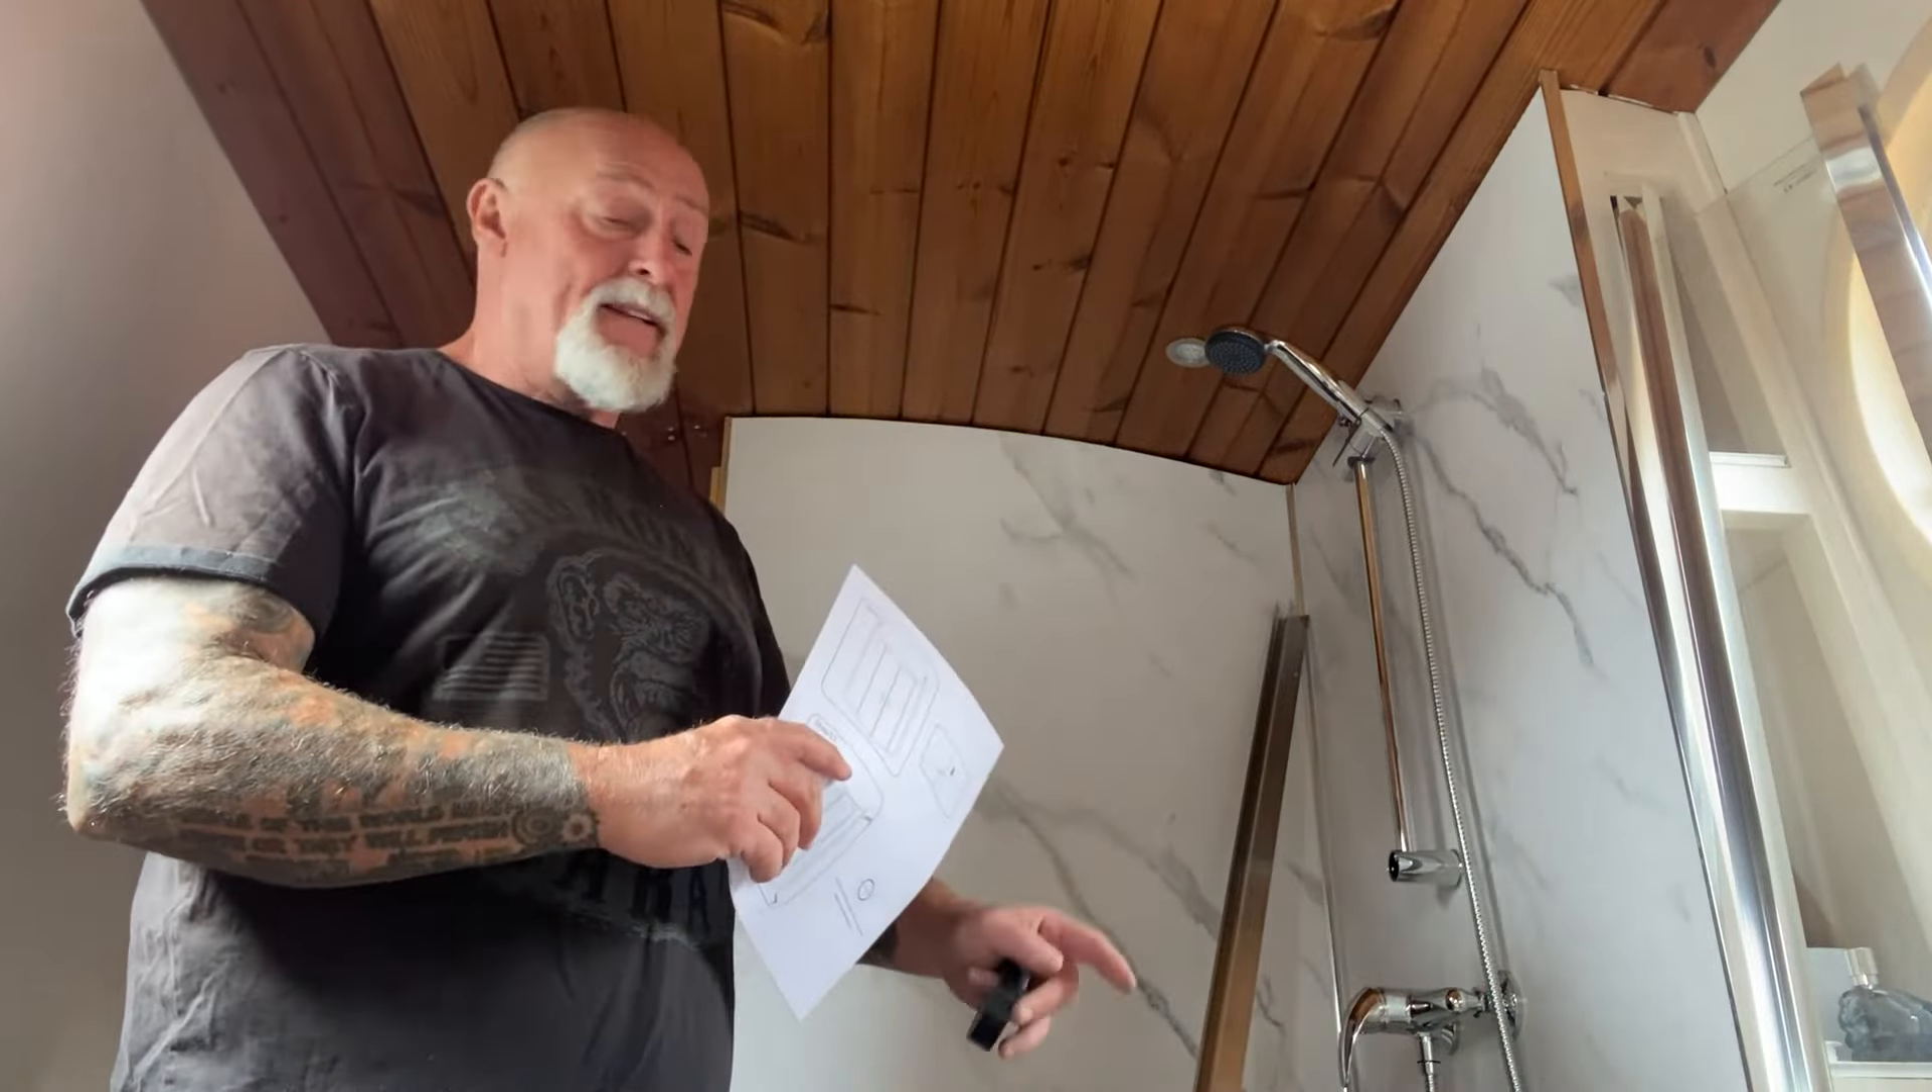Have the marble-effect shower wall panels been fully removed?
No.